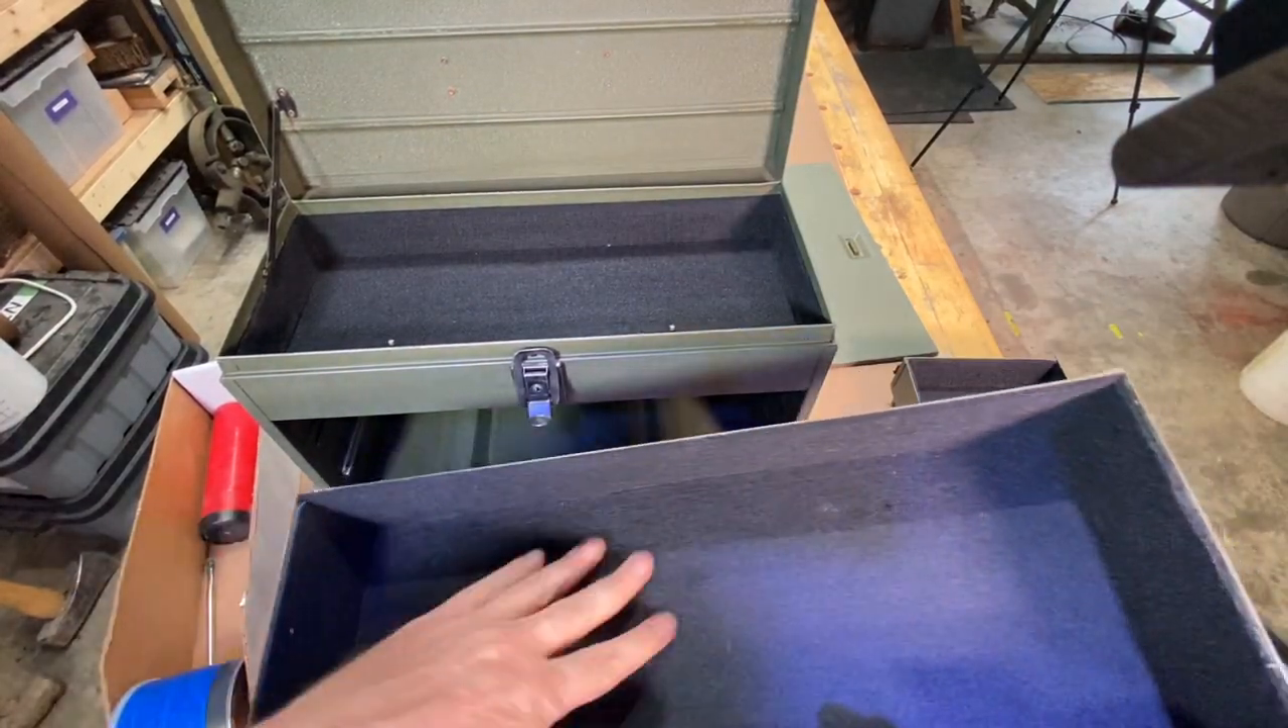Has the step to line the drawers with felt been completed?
Yes.